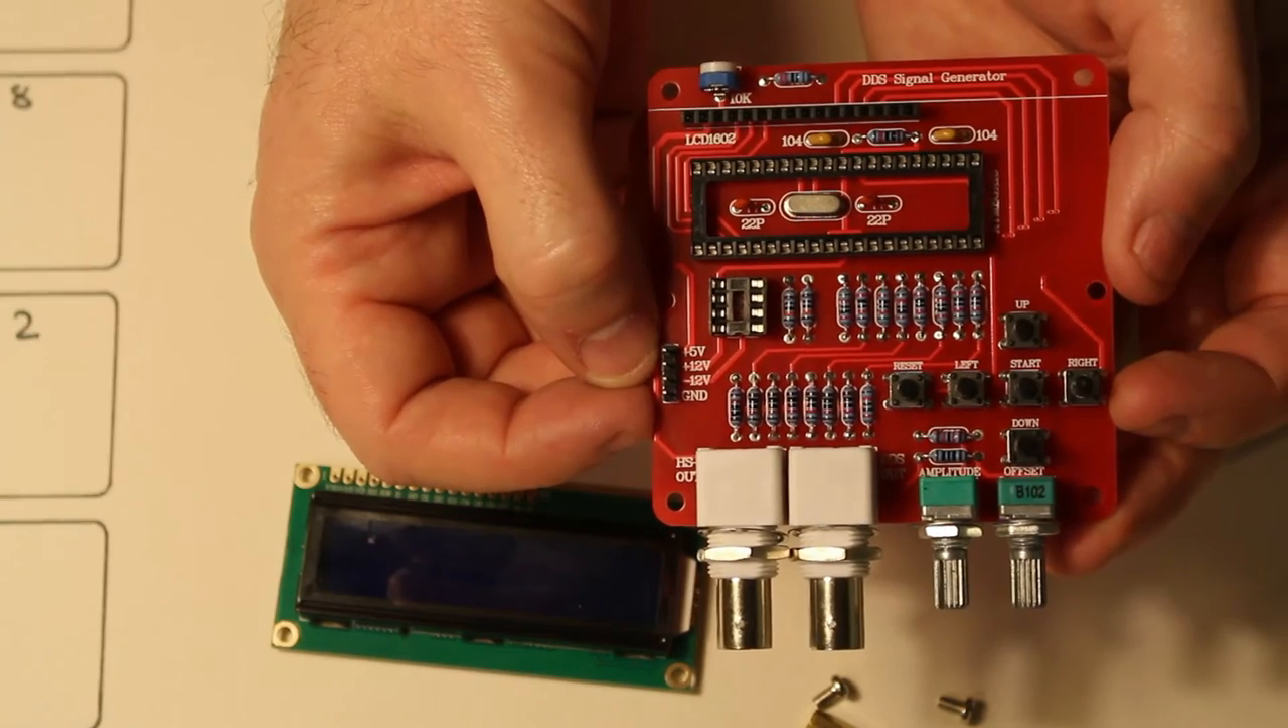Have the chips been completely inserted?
No.